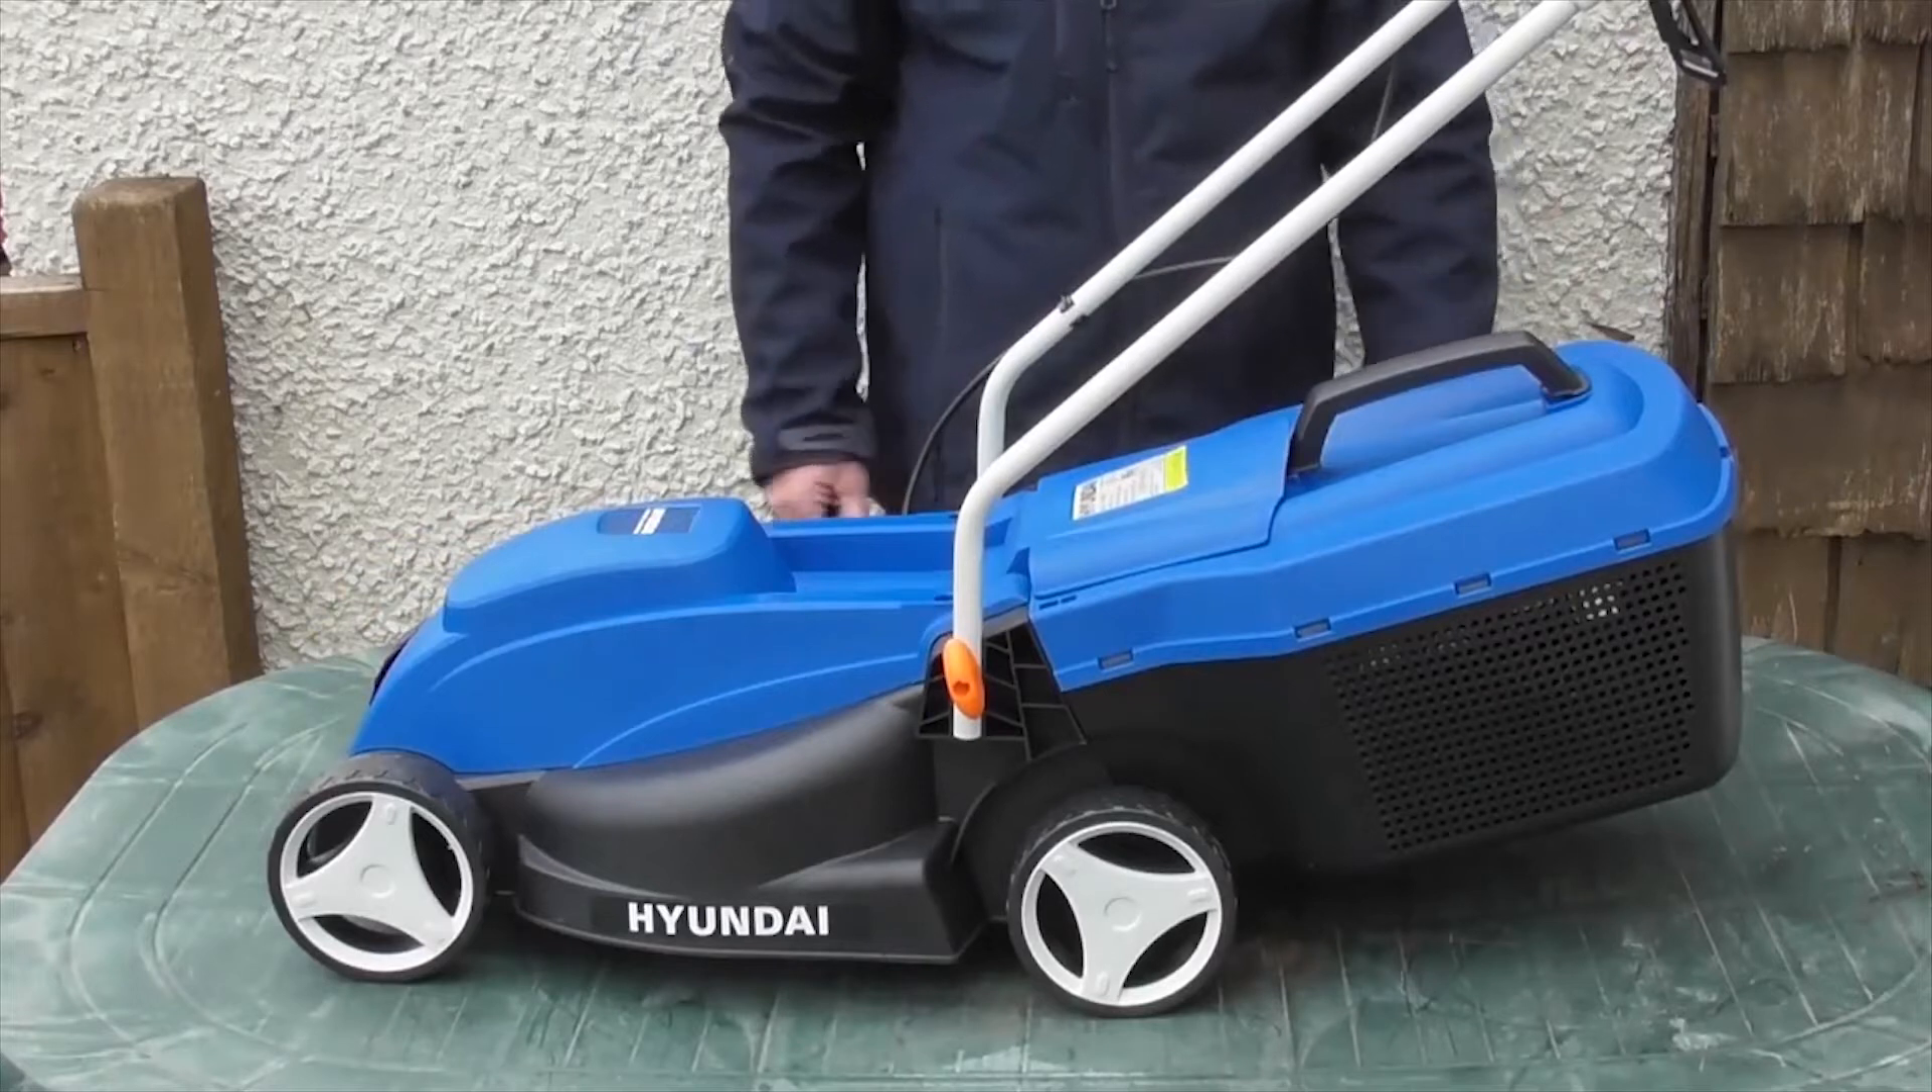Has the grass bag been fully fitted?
Yes.